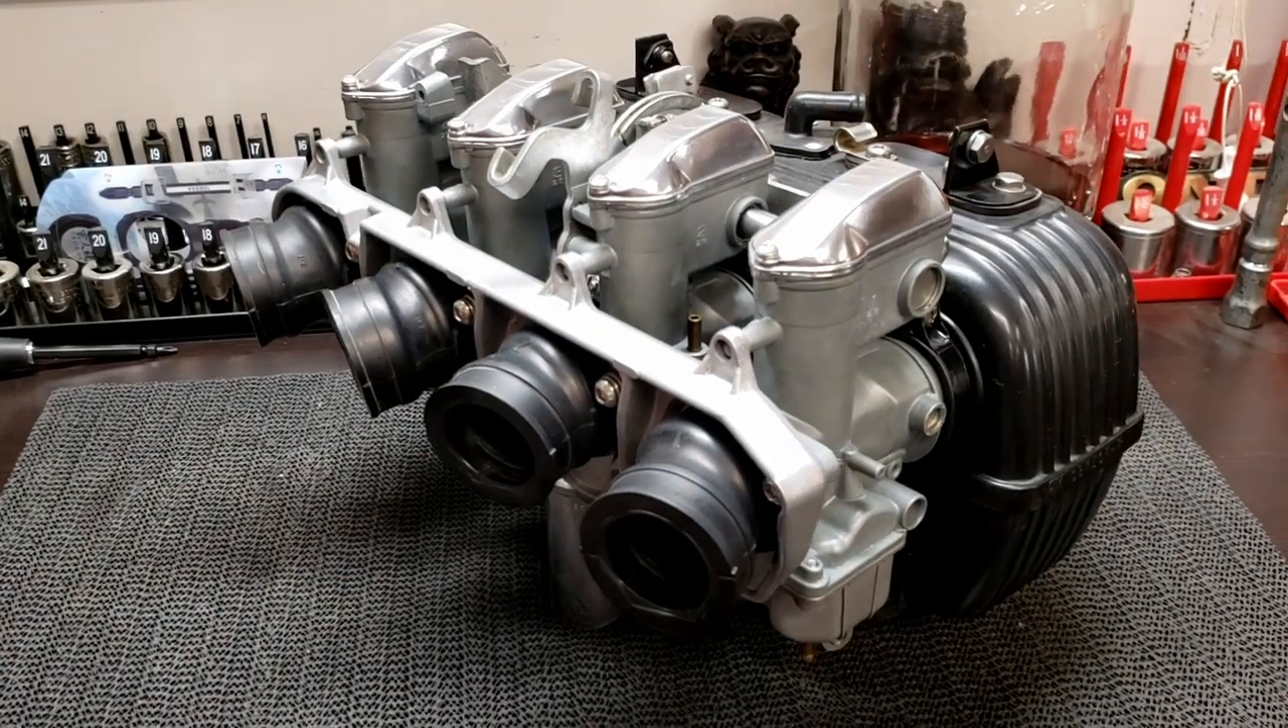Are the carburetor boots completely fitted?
Yes.